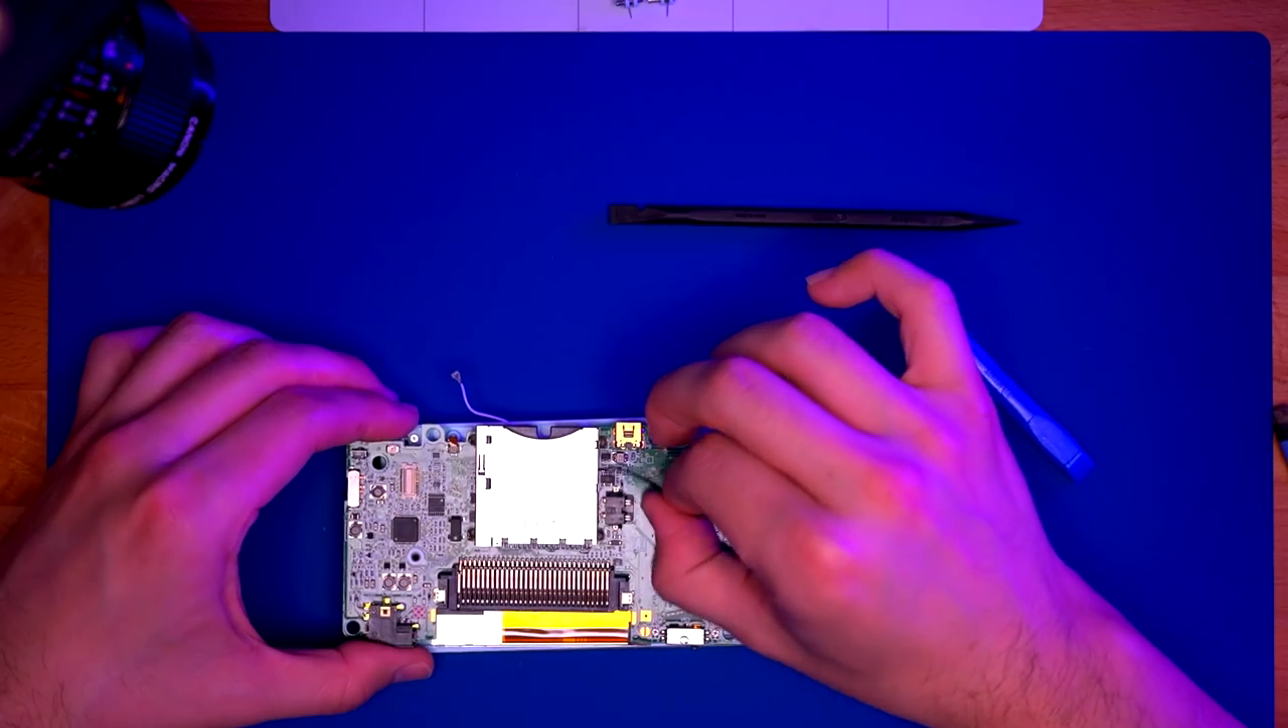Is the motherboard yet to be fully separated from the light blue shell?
Yes.